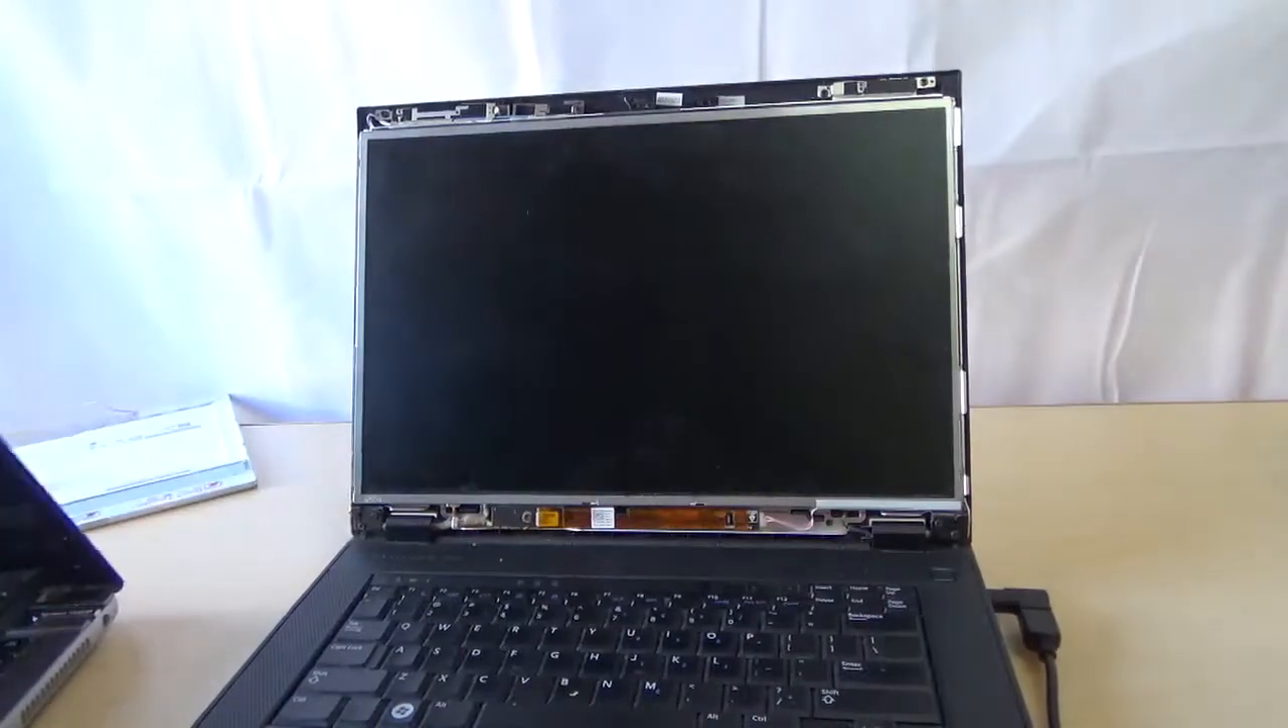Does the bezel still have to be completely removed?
No.